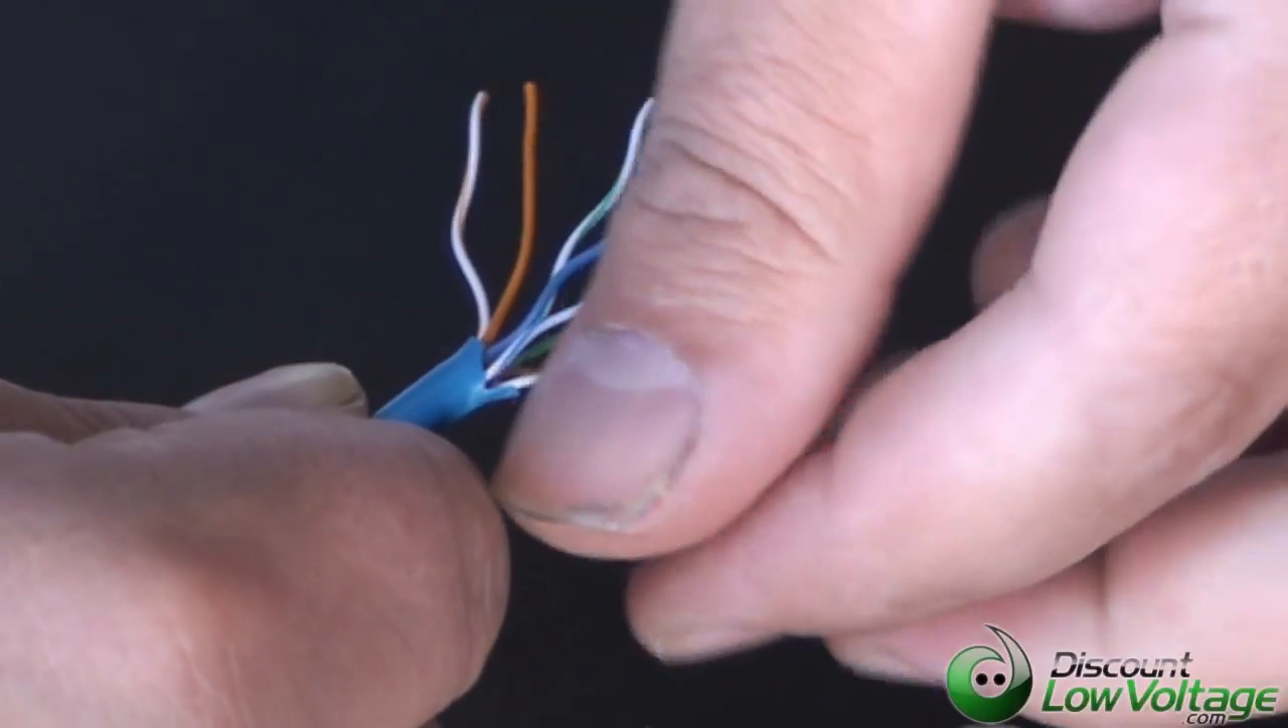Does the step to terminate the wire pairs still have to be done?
Yes.